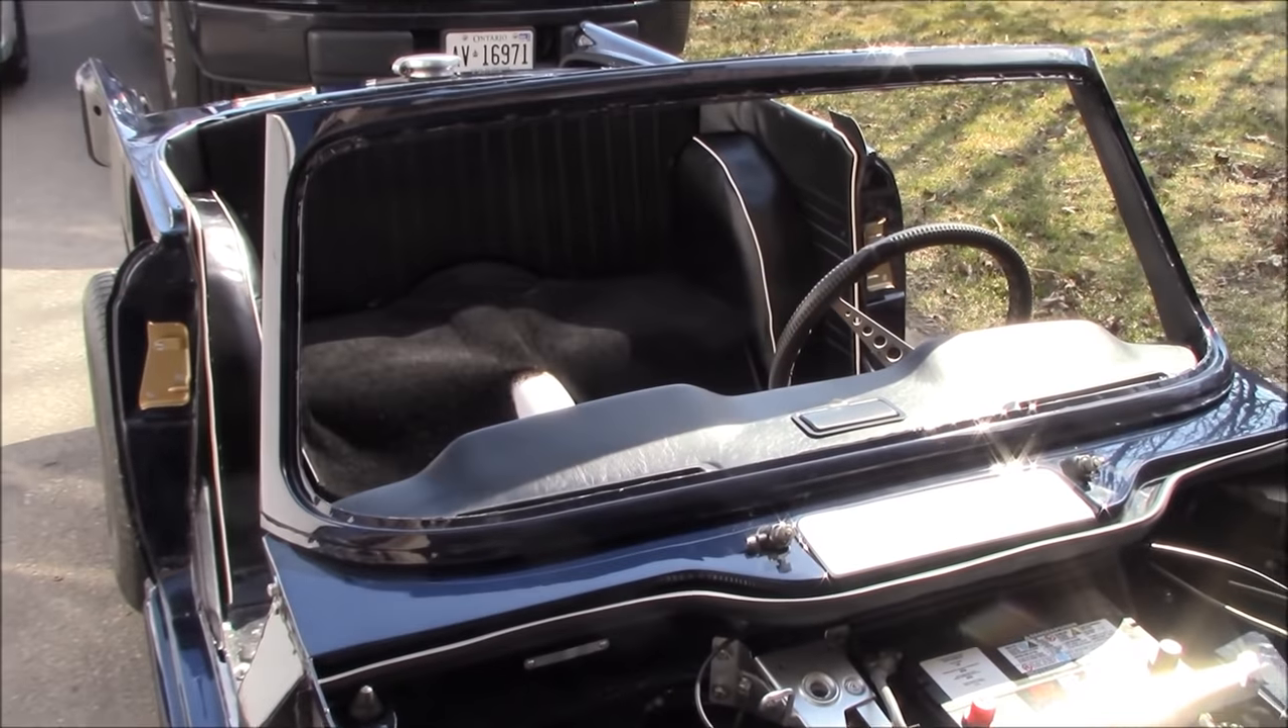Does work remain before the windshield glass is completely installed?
Yes.